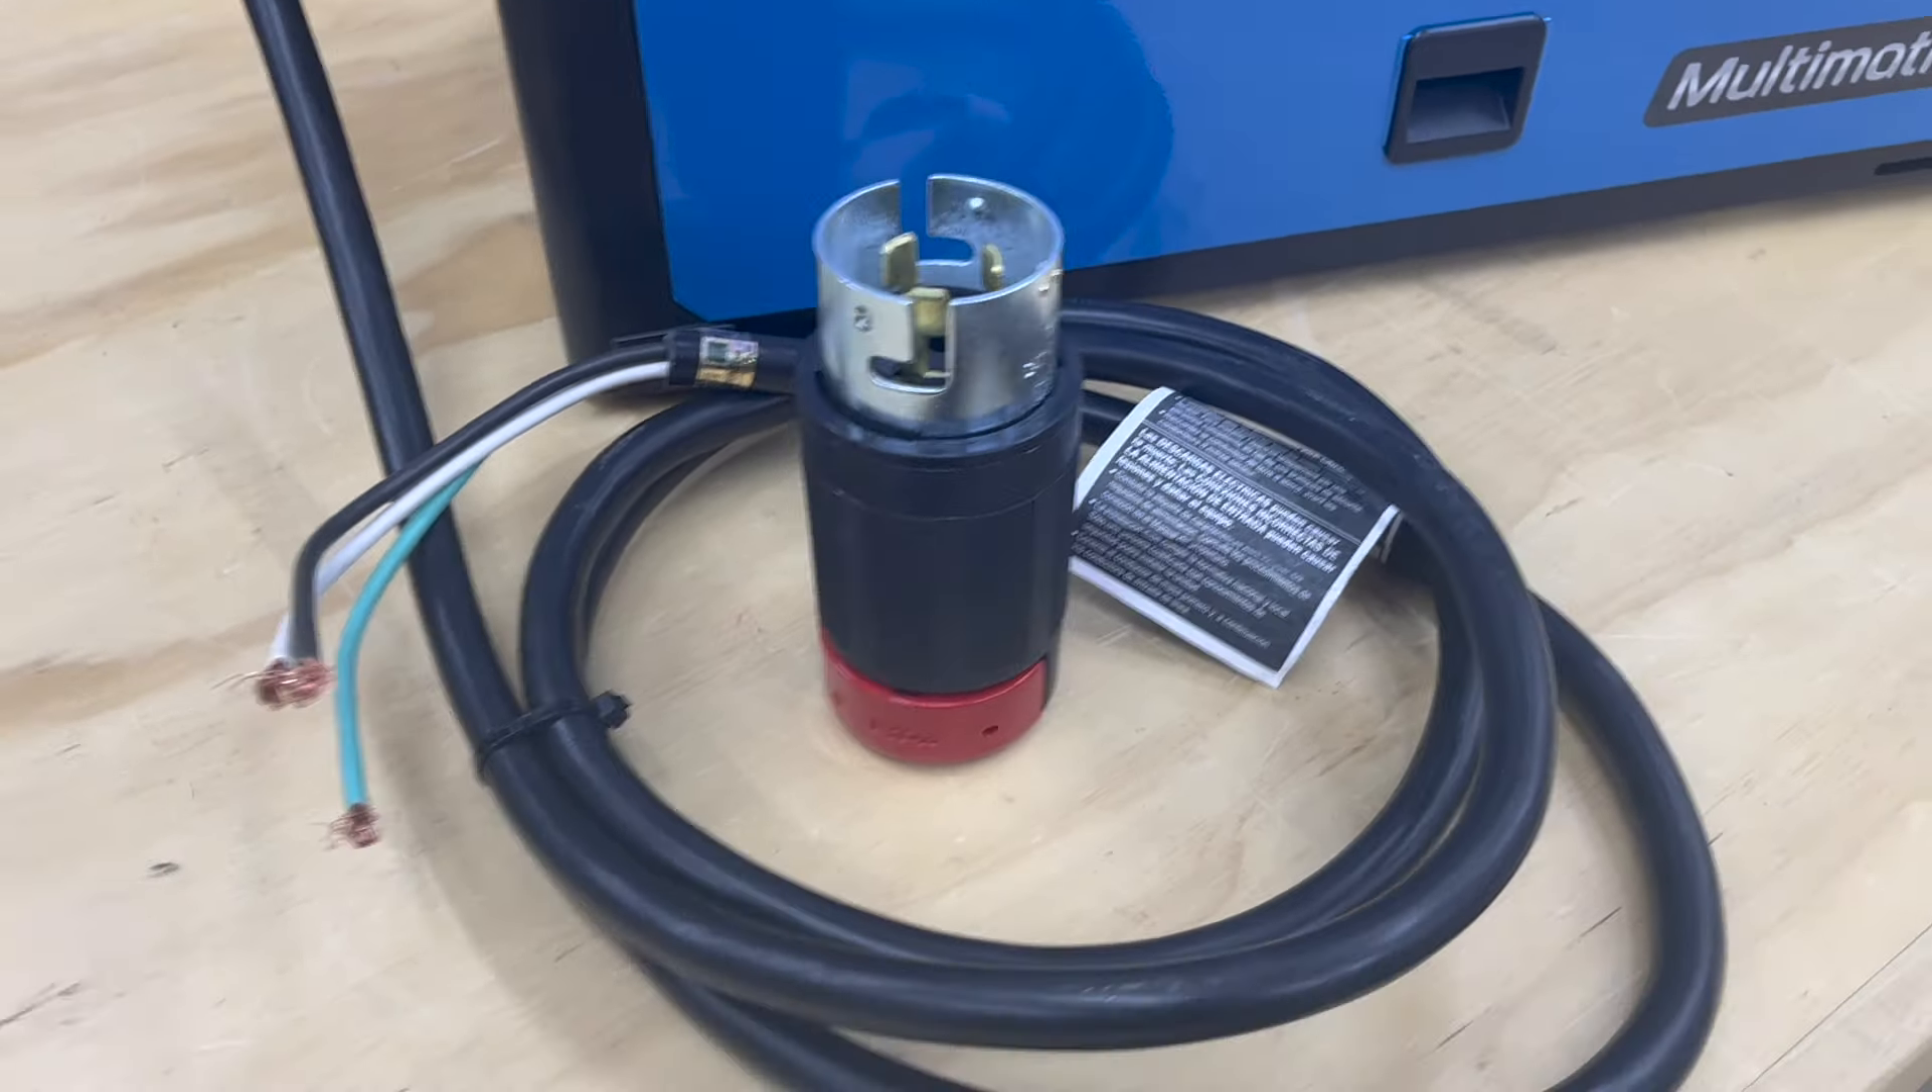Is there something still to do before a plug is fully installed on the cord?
Yes.